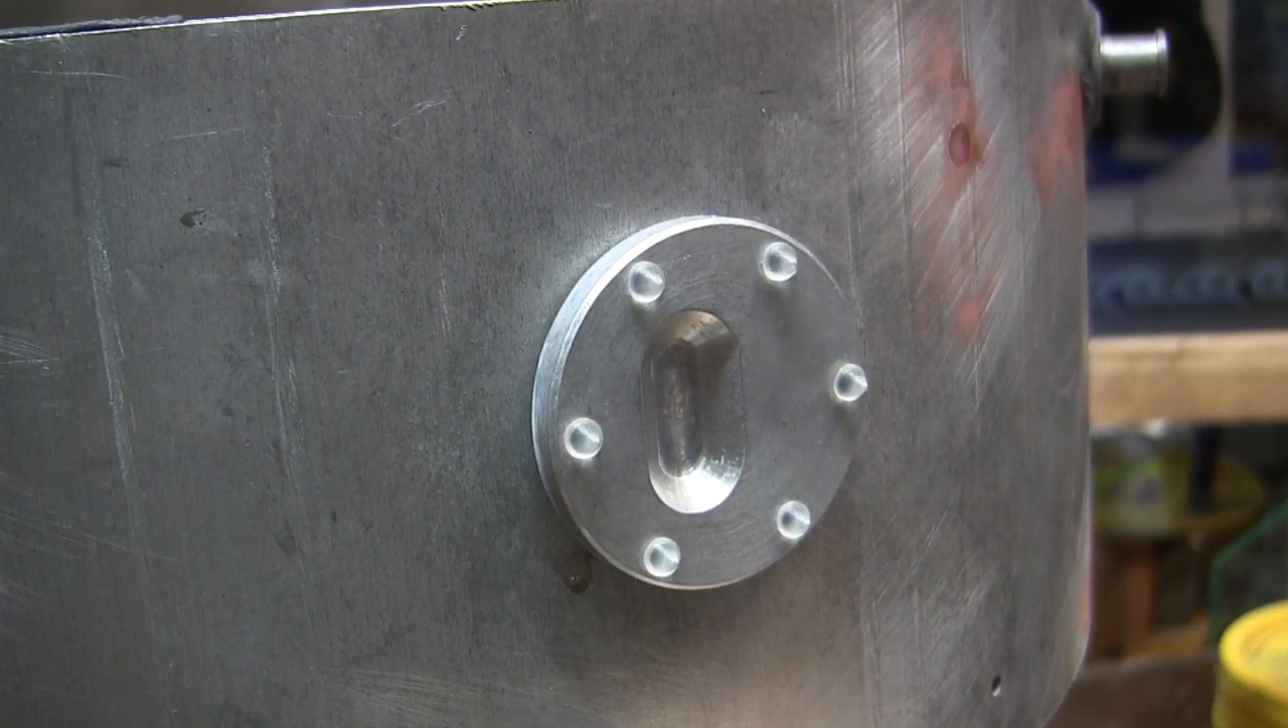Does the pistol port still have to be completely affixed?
No.